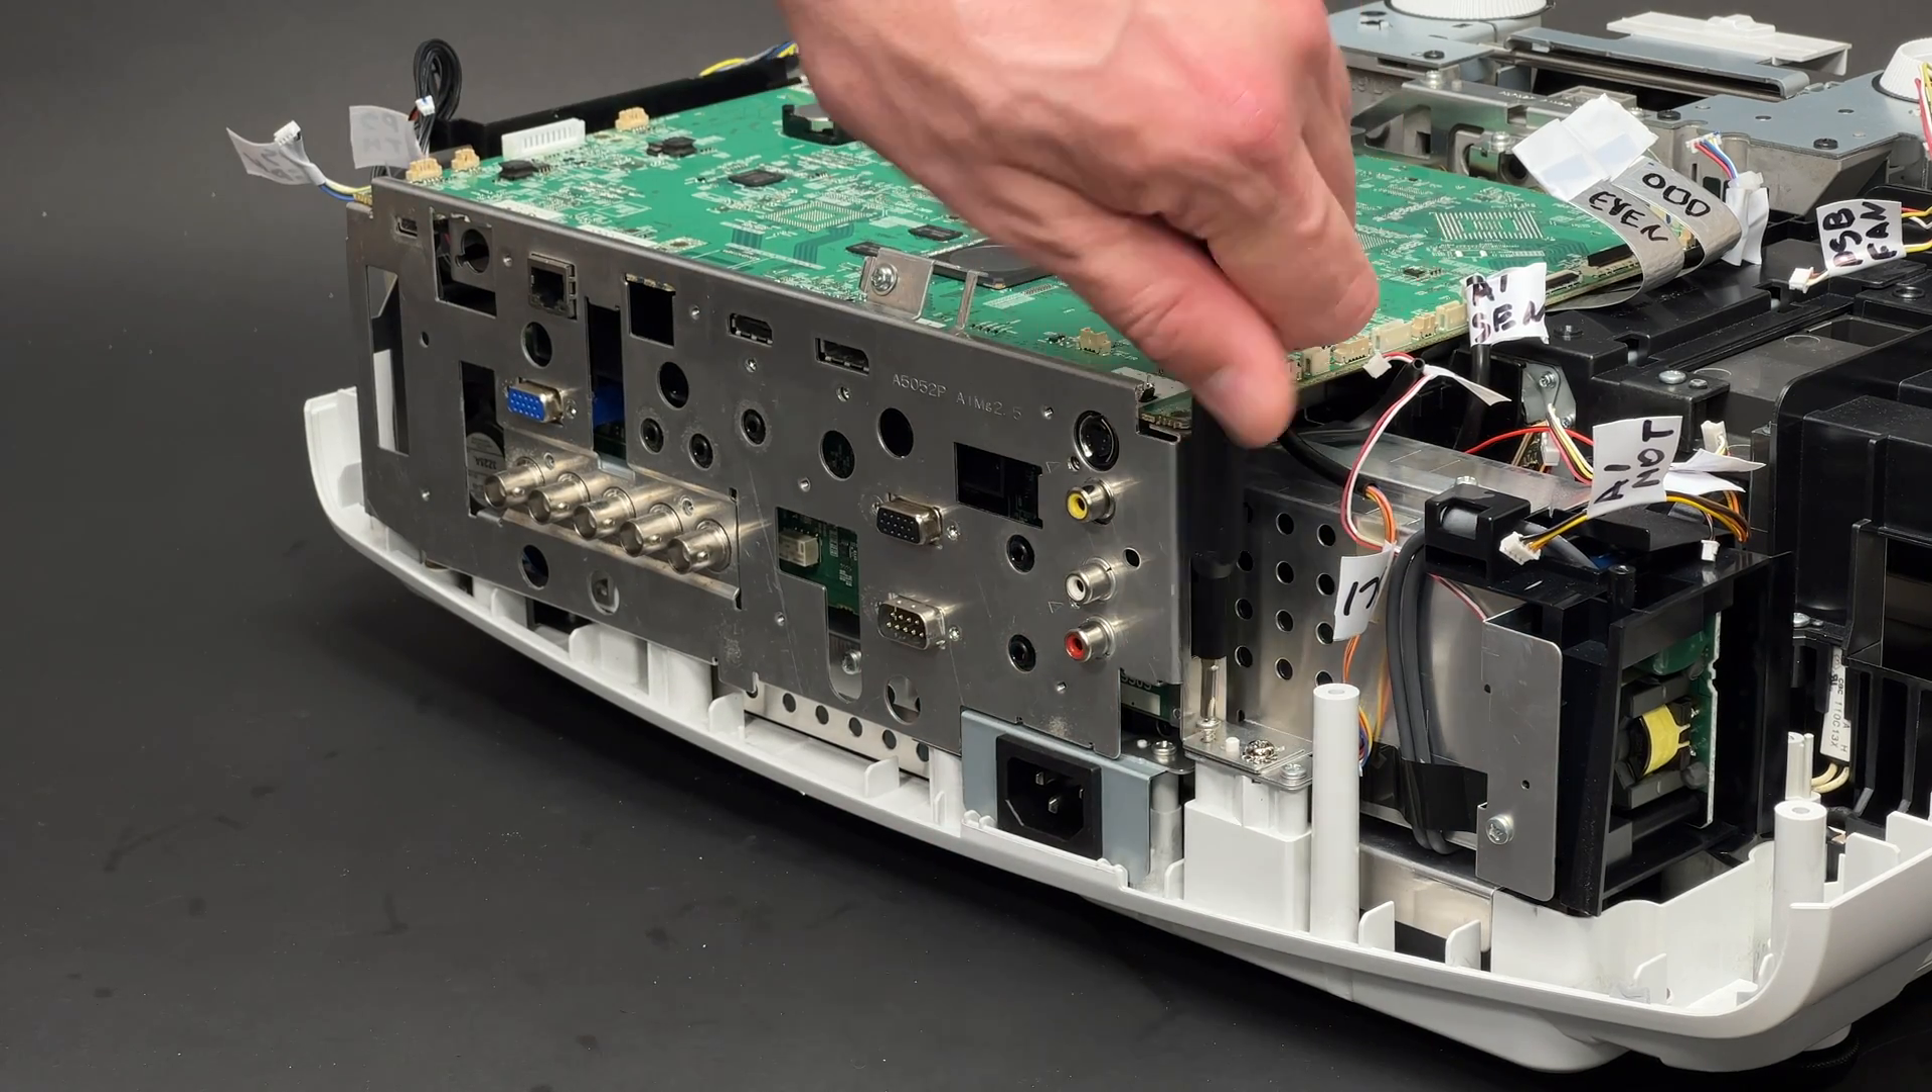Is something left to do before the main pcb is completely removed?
Yes.